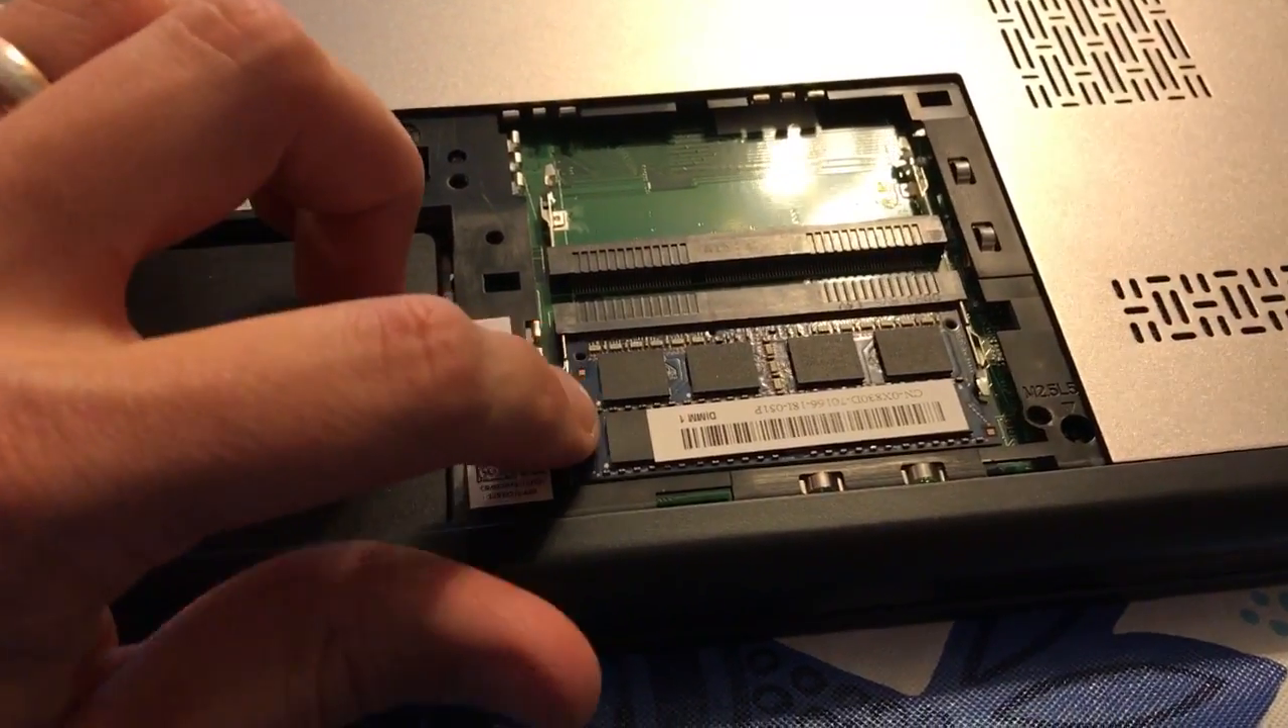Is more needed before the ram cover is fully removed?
No.